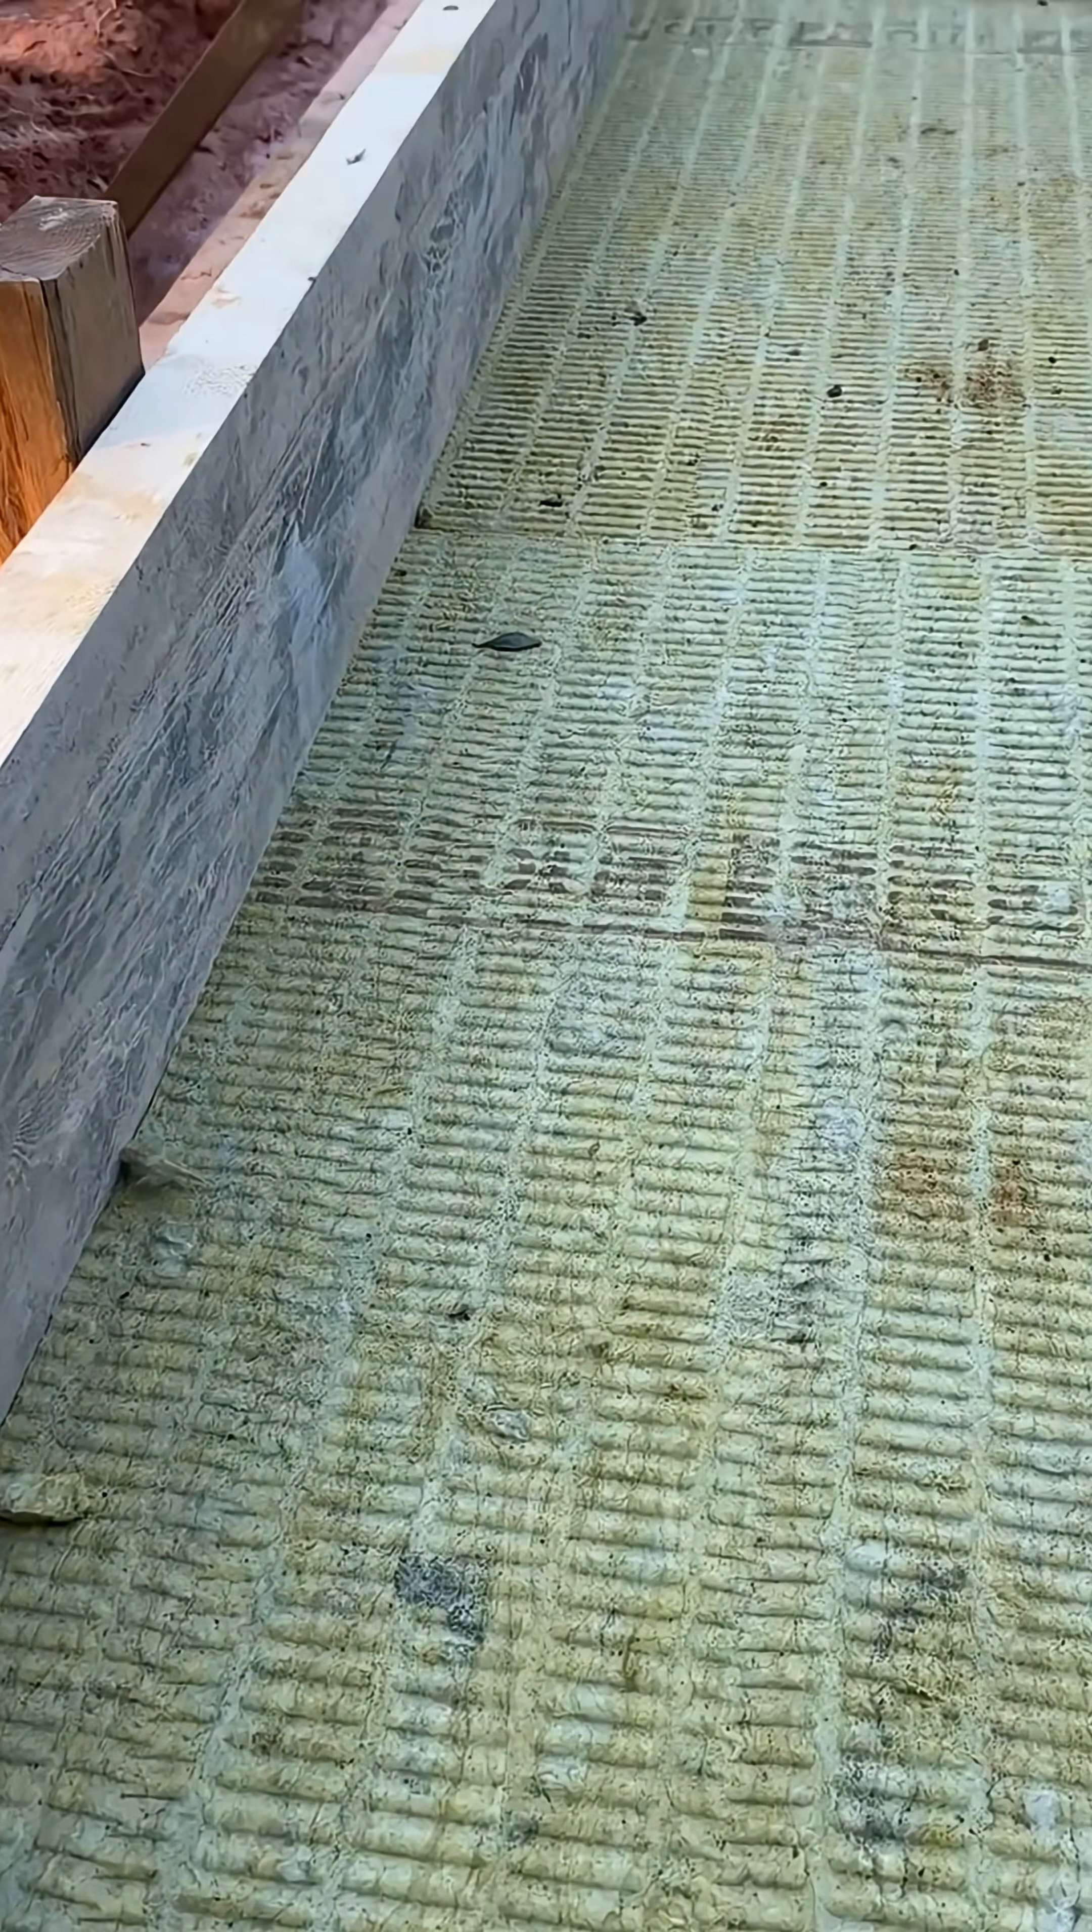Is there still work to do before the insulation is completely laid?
No.